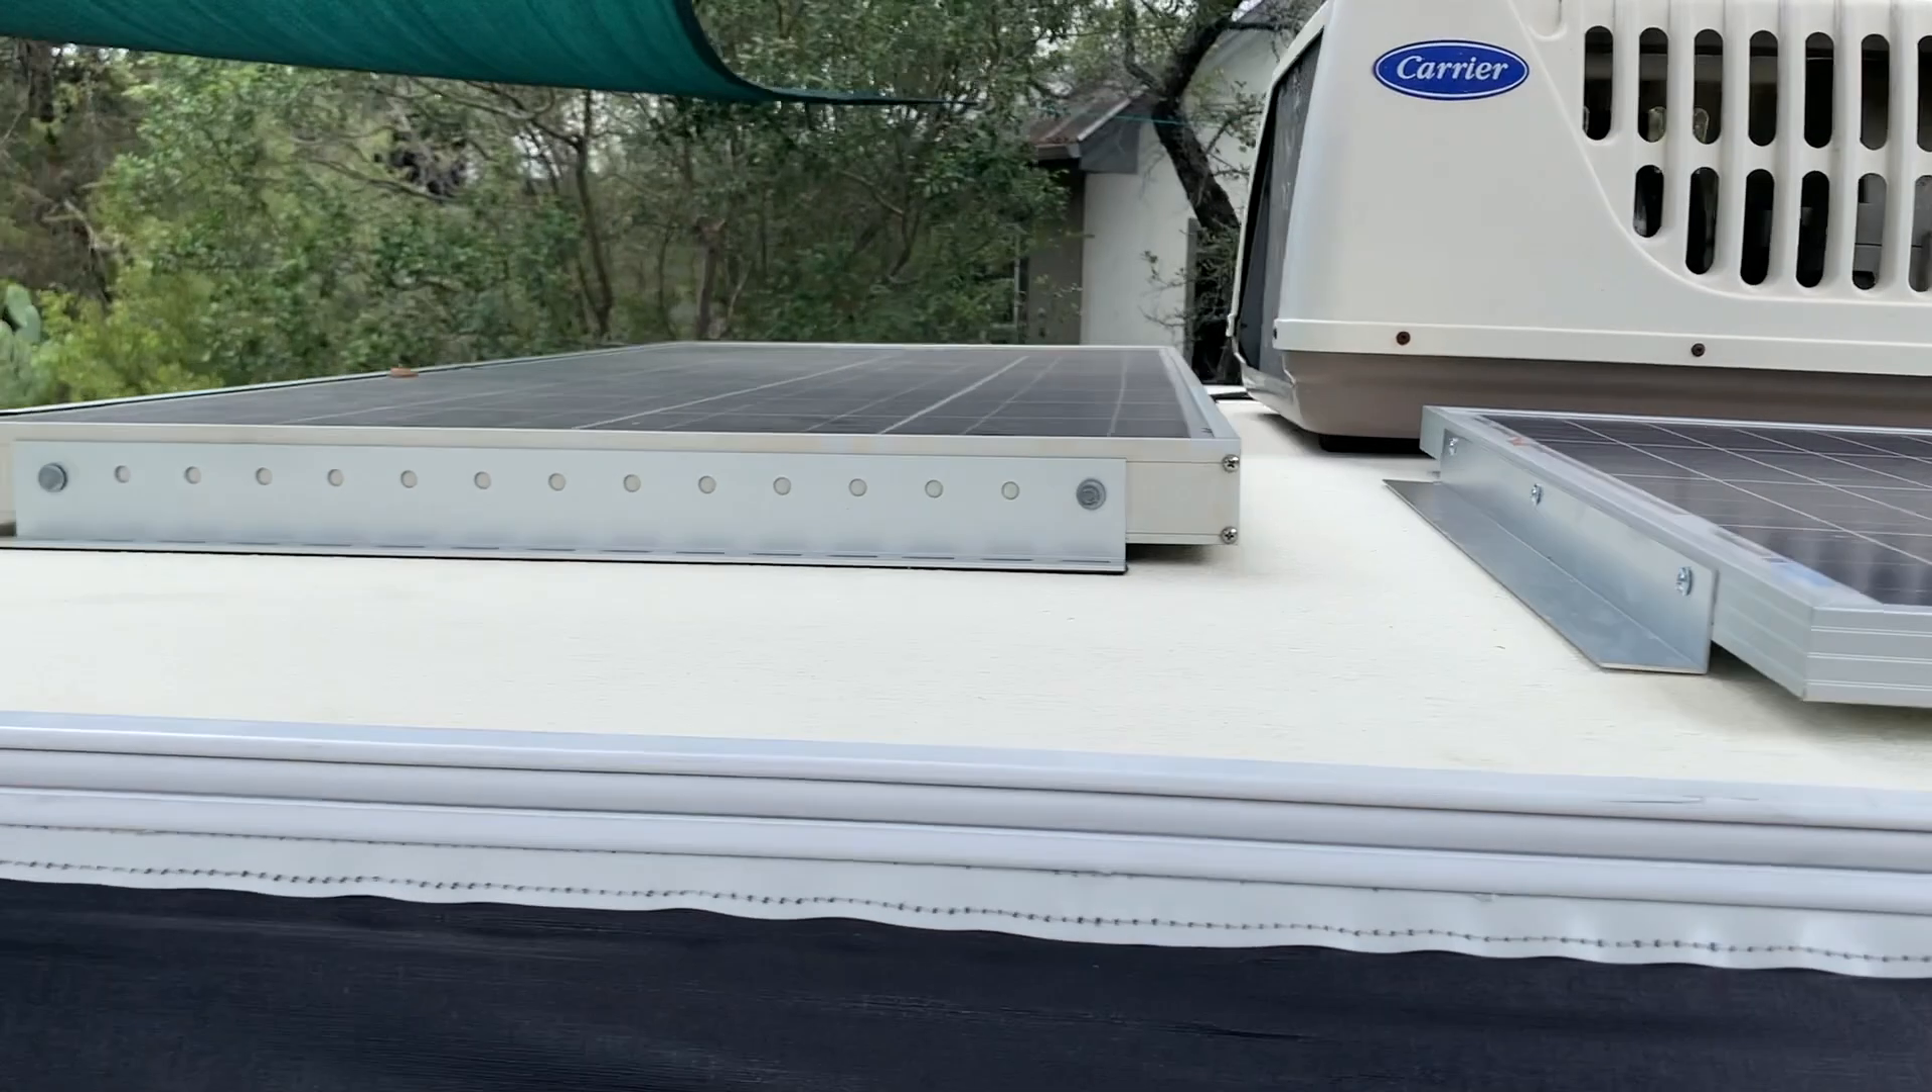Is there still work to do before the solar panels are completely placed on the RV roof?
No.